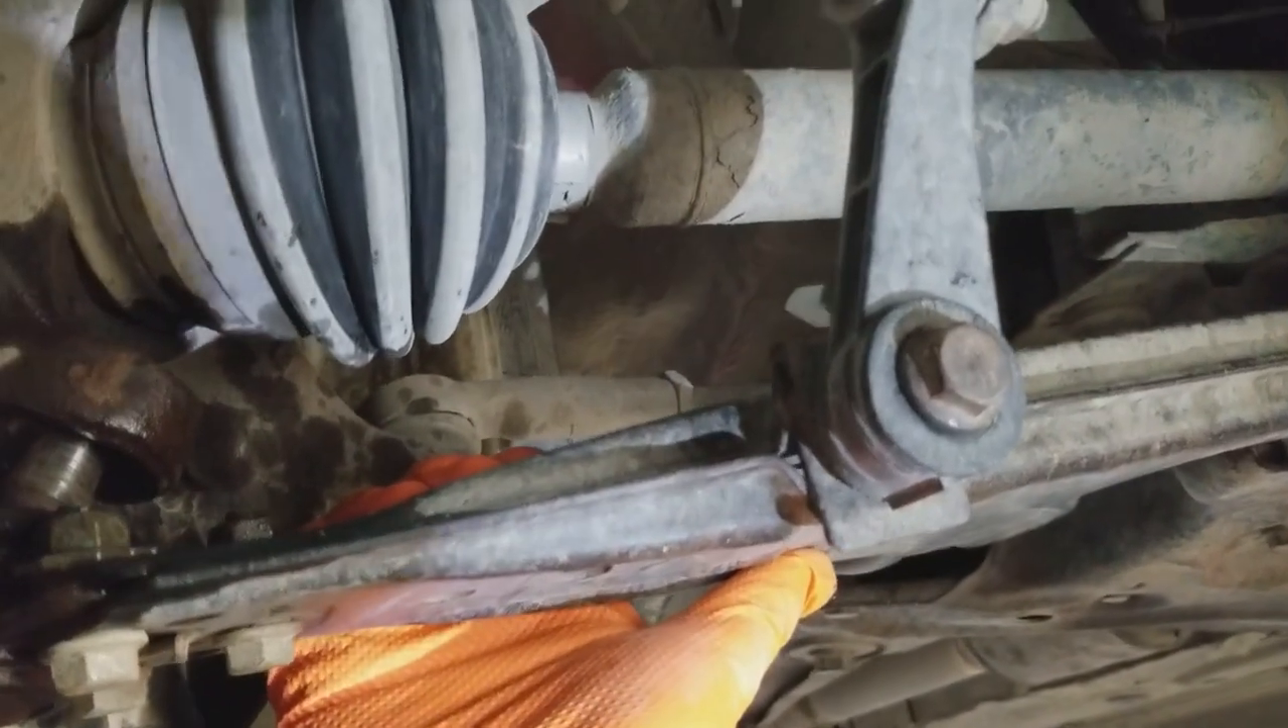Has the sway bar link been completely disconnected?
No.